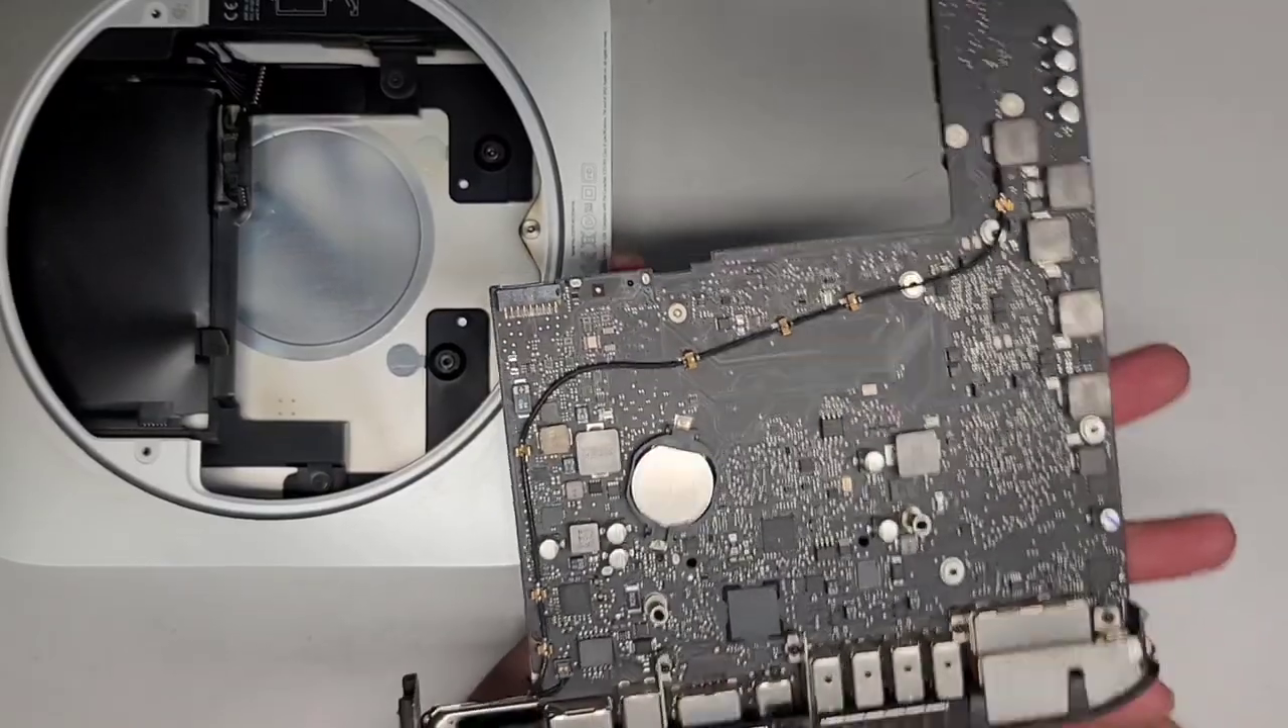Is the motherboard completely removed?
Yes.